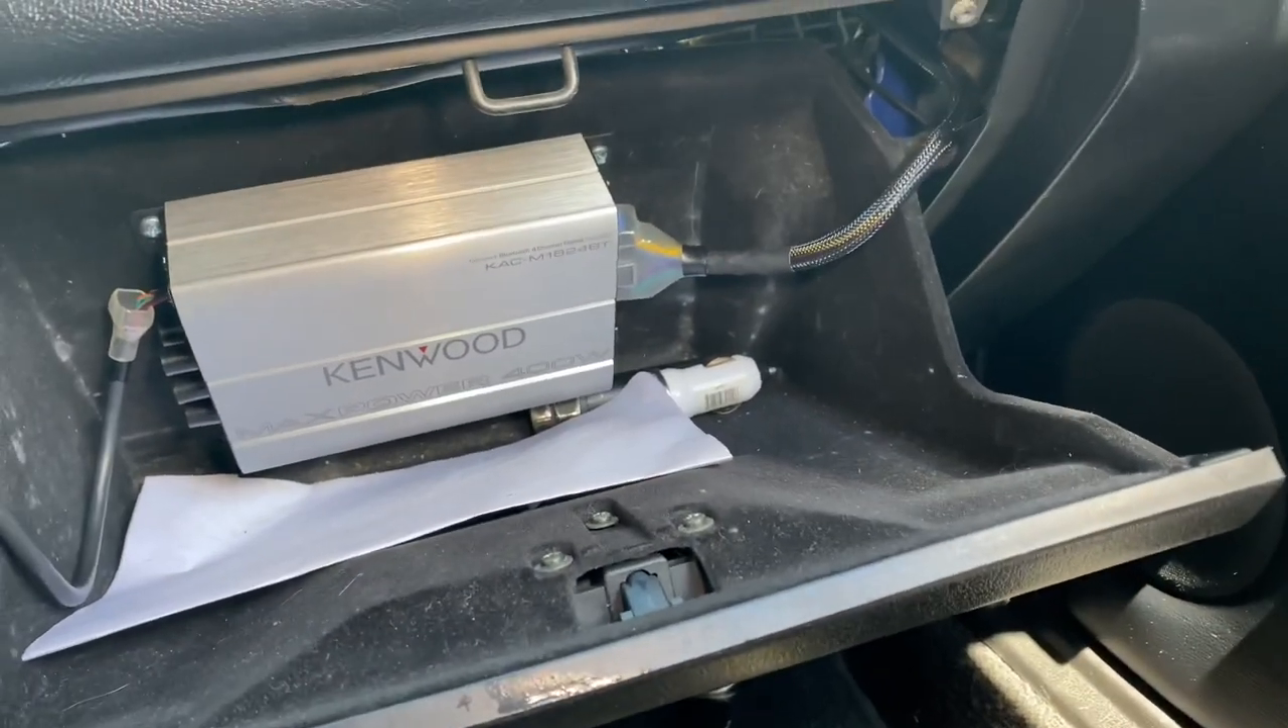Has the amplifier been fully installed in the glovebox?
Yes.